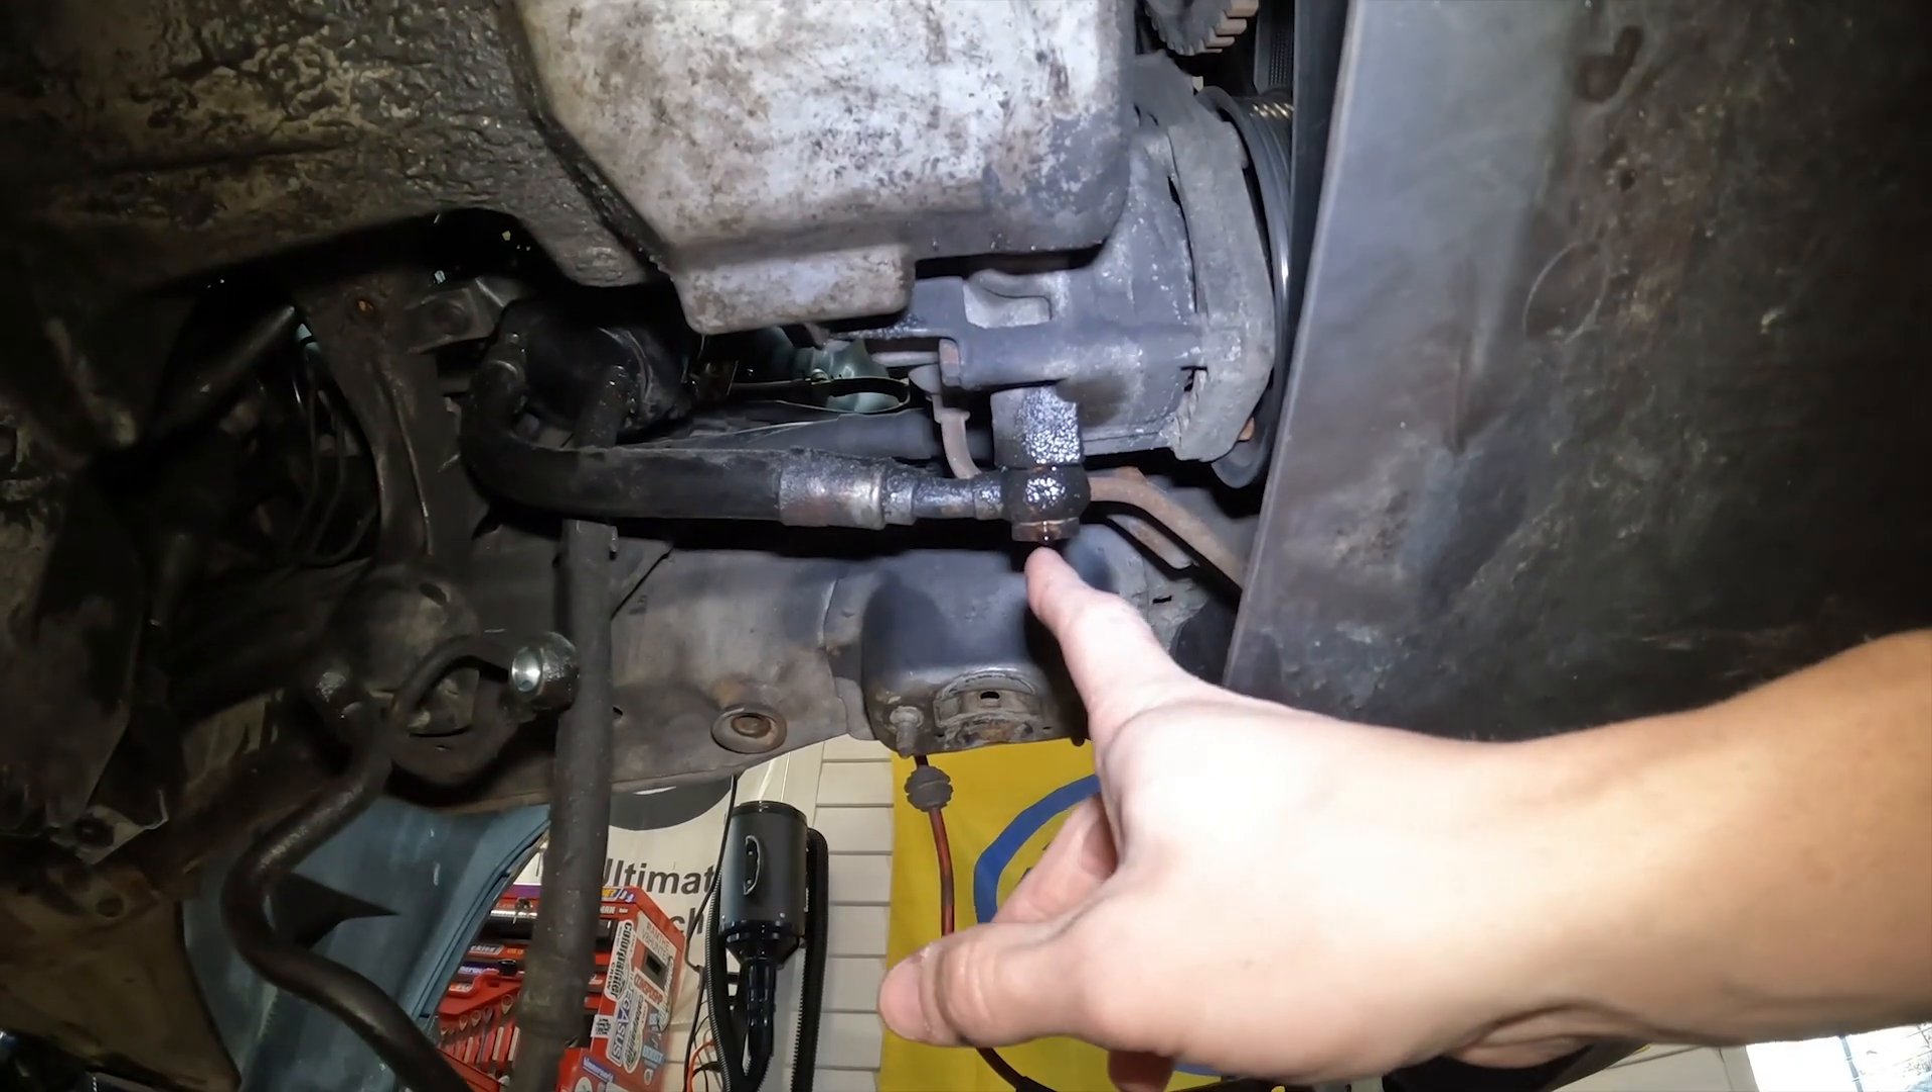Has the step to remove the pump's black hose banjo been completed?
No.